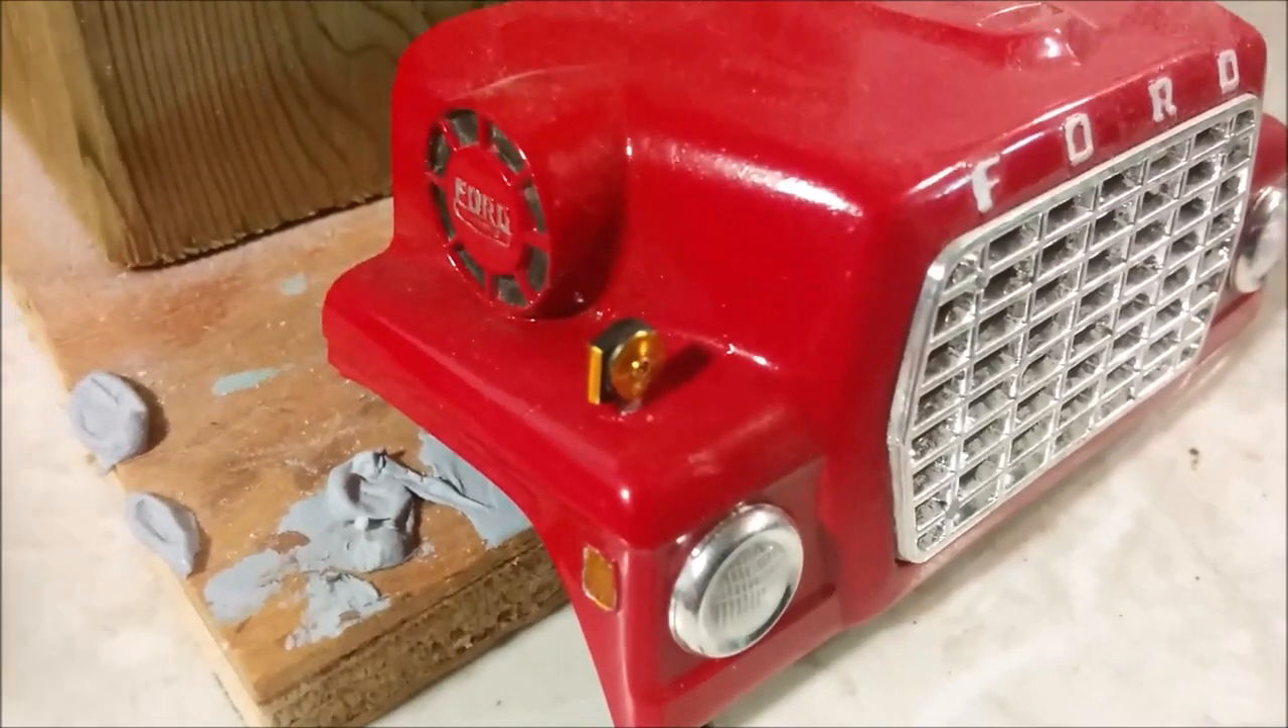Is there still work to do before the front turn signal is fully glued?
No.